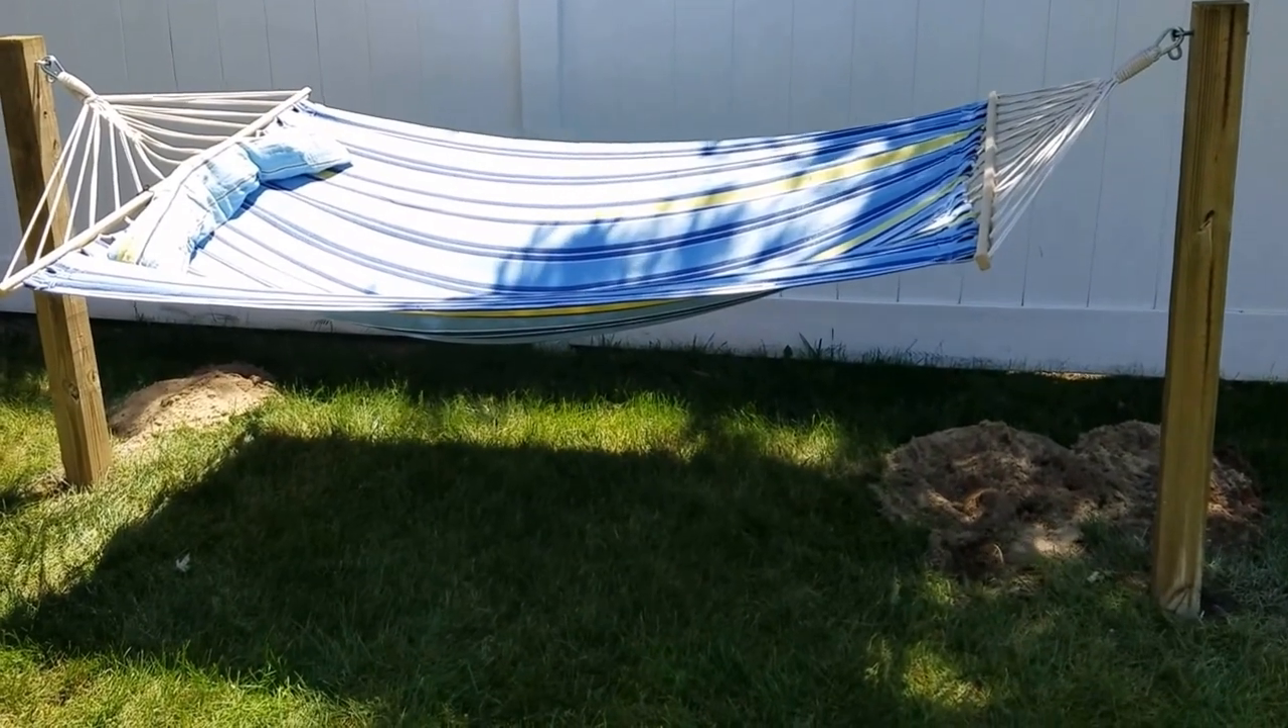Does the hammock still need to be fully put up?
No.